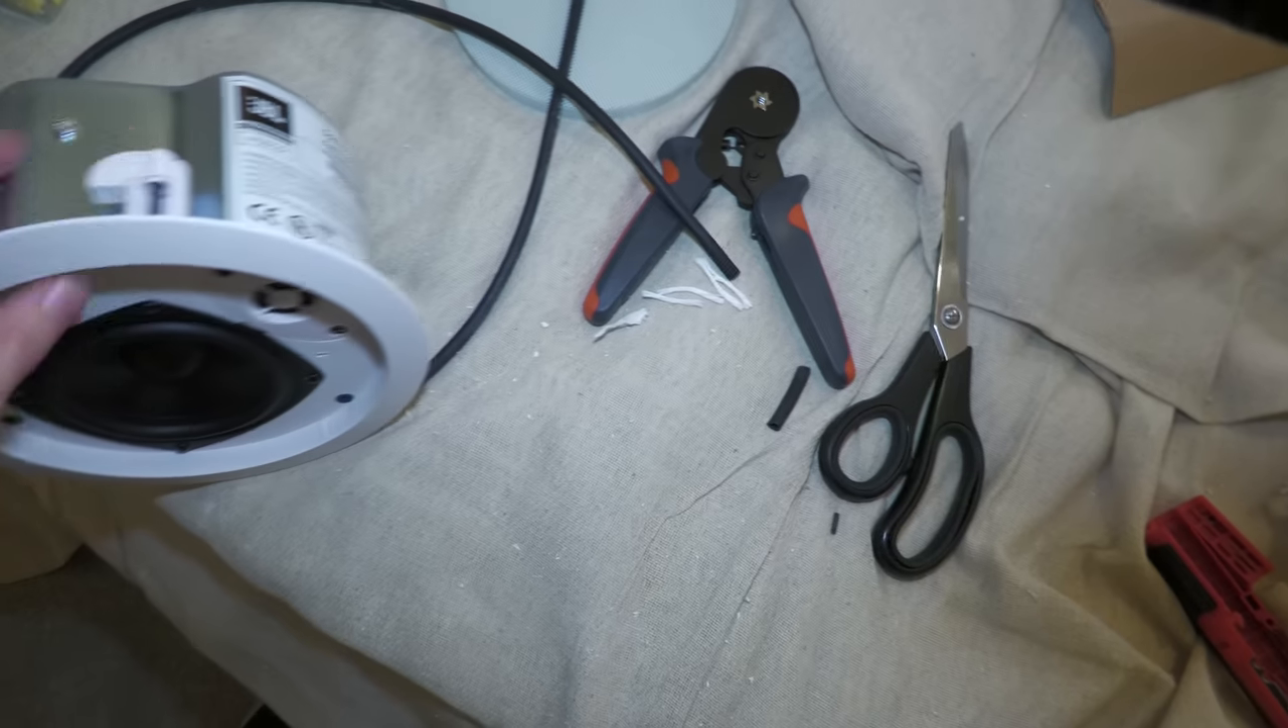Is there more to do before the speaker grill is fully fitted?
Yes.